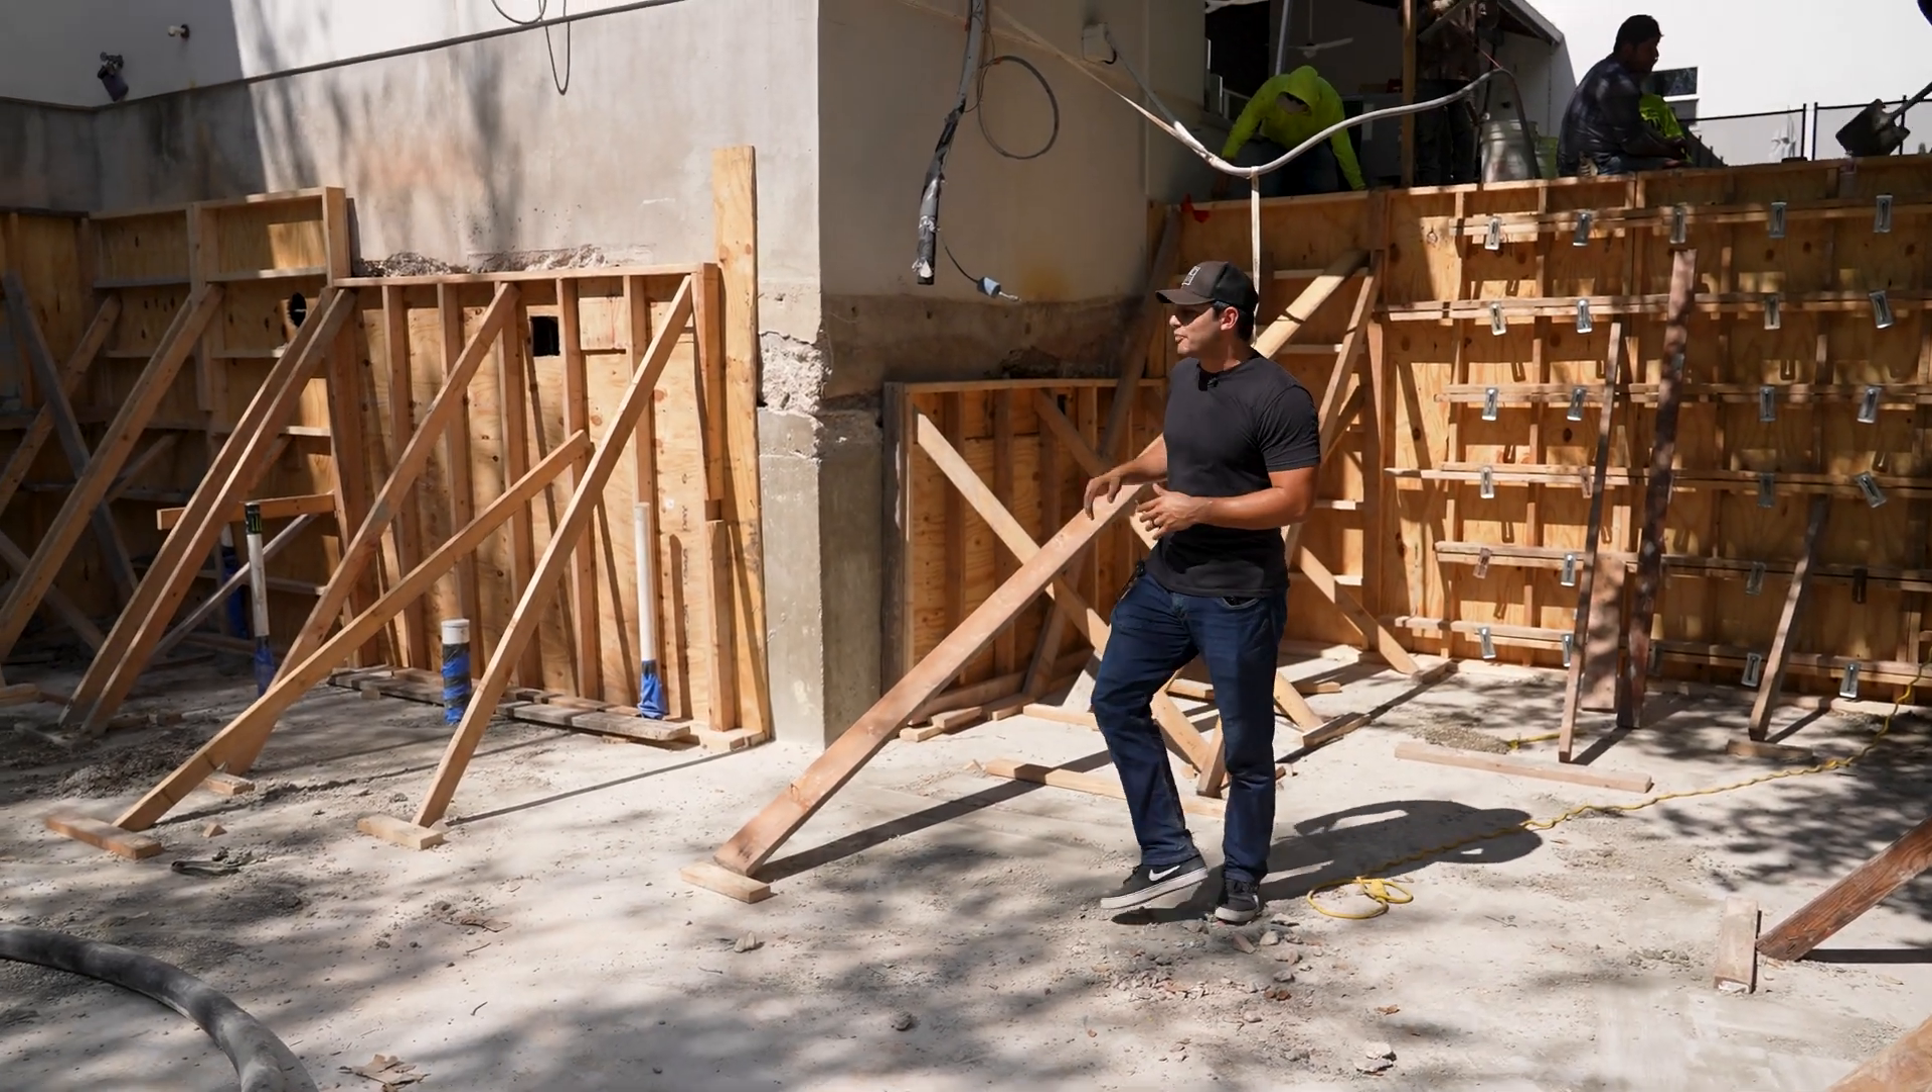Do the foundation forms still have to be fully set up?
No.